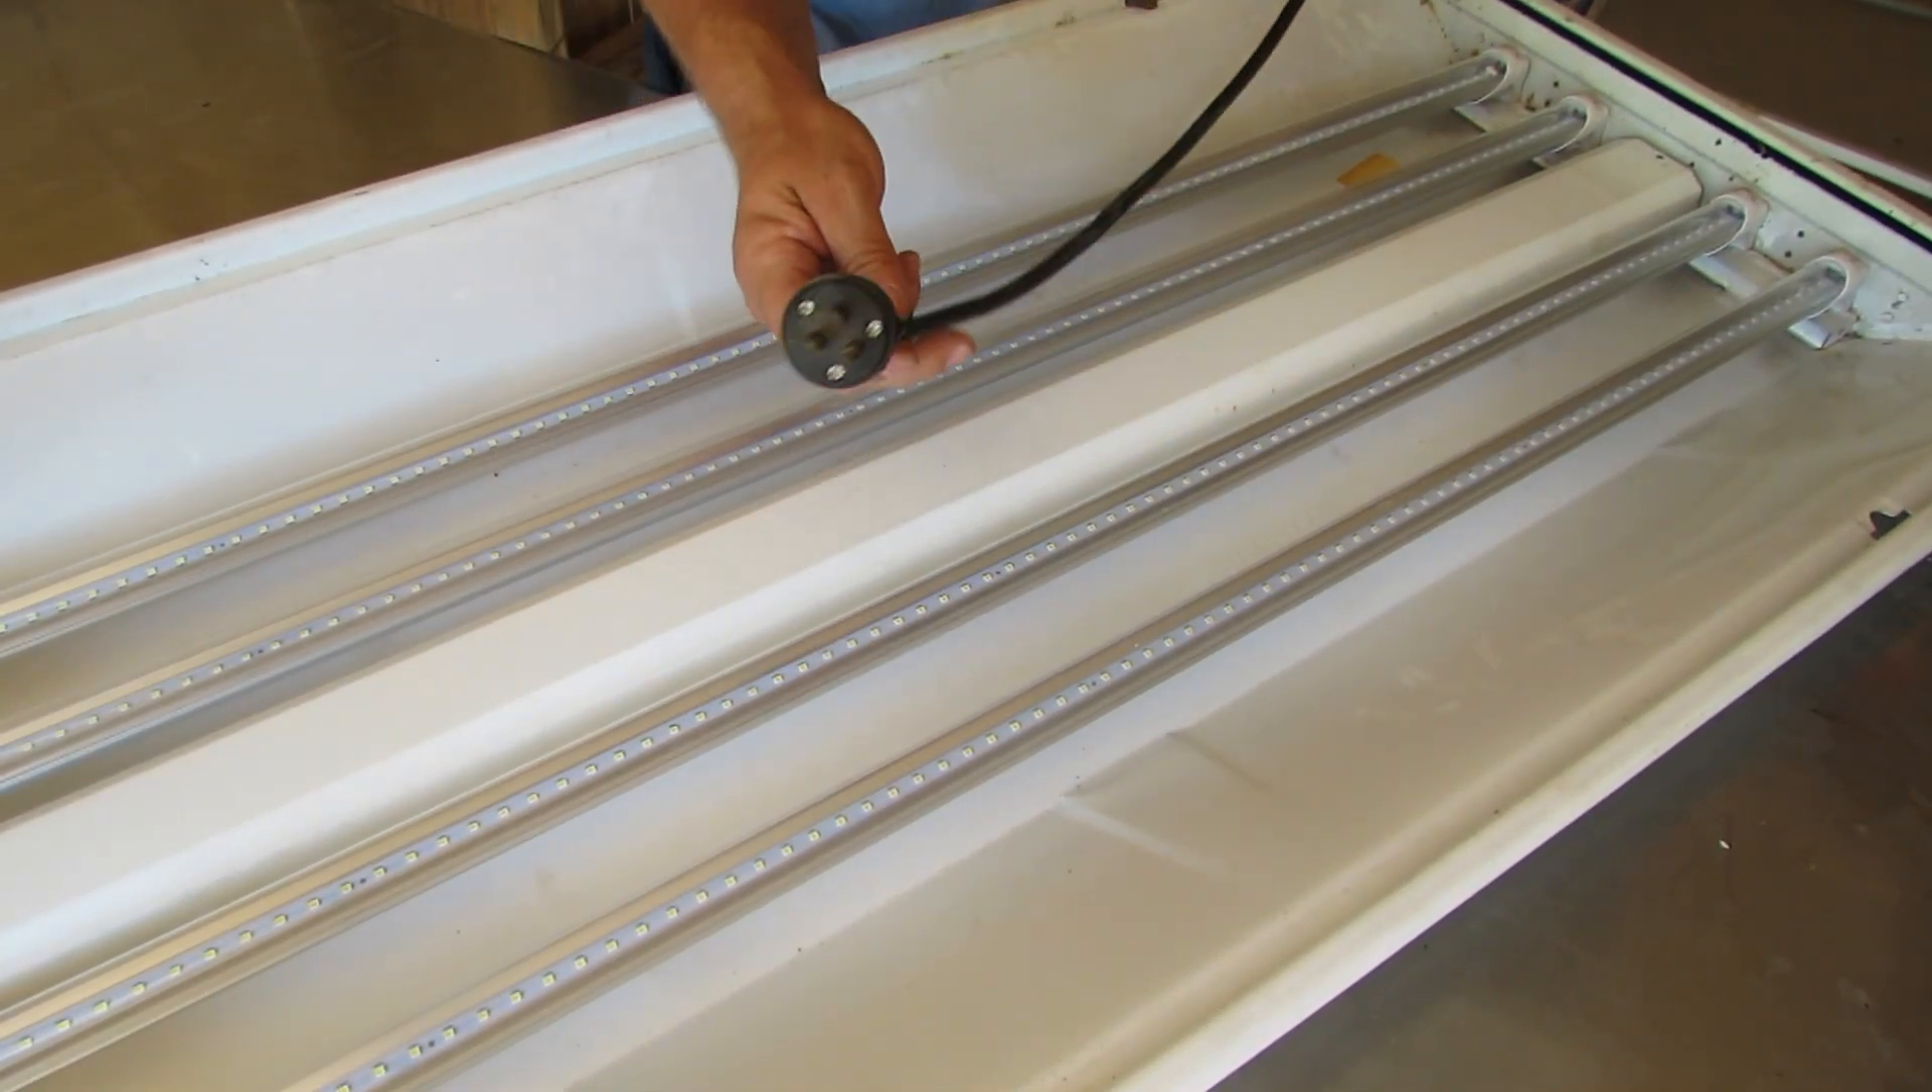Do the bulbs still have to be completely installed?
No.